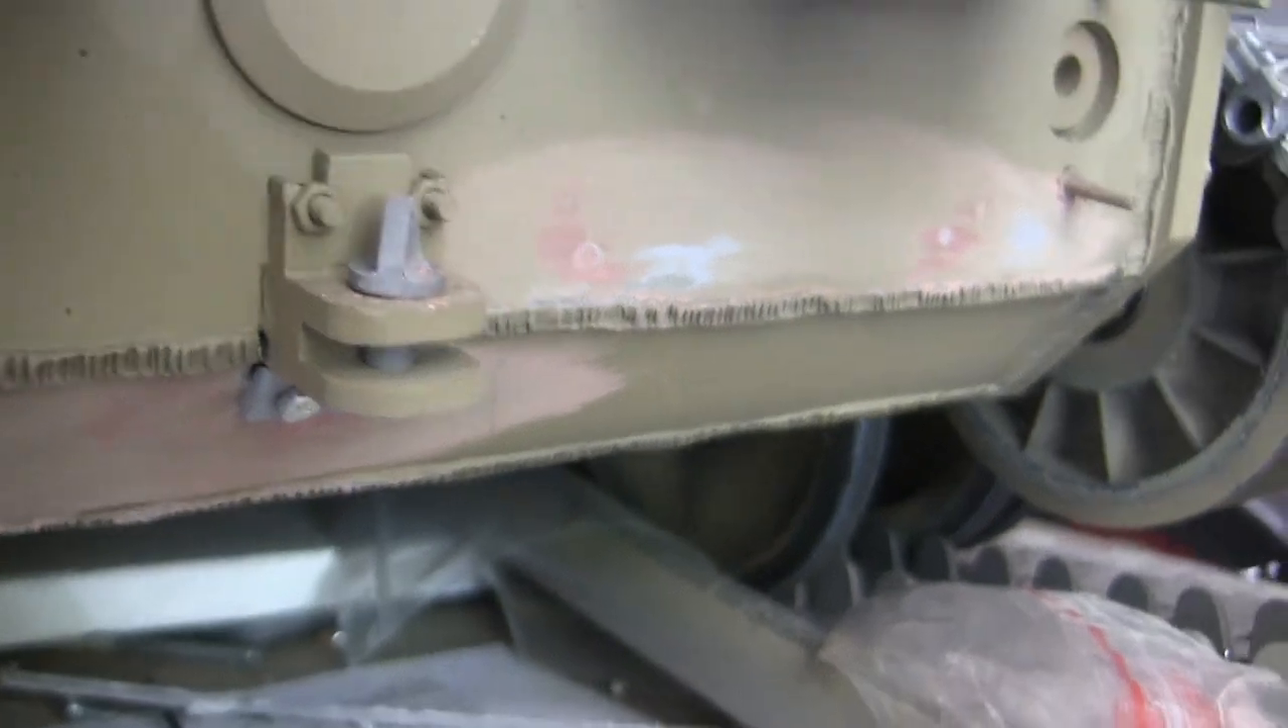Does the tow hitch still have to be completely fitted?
No.